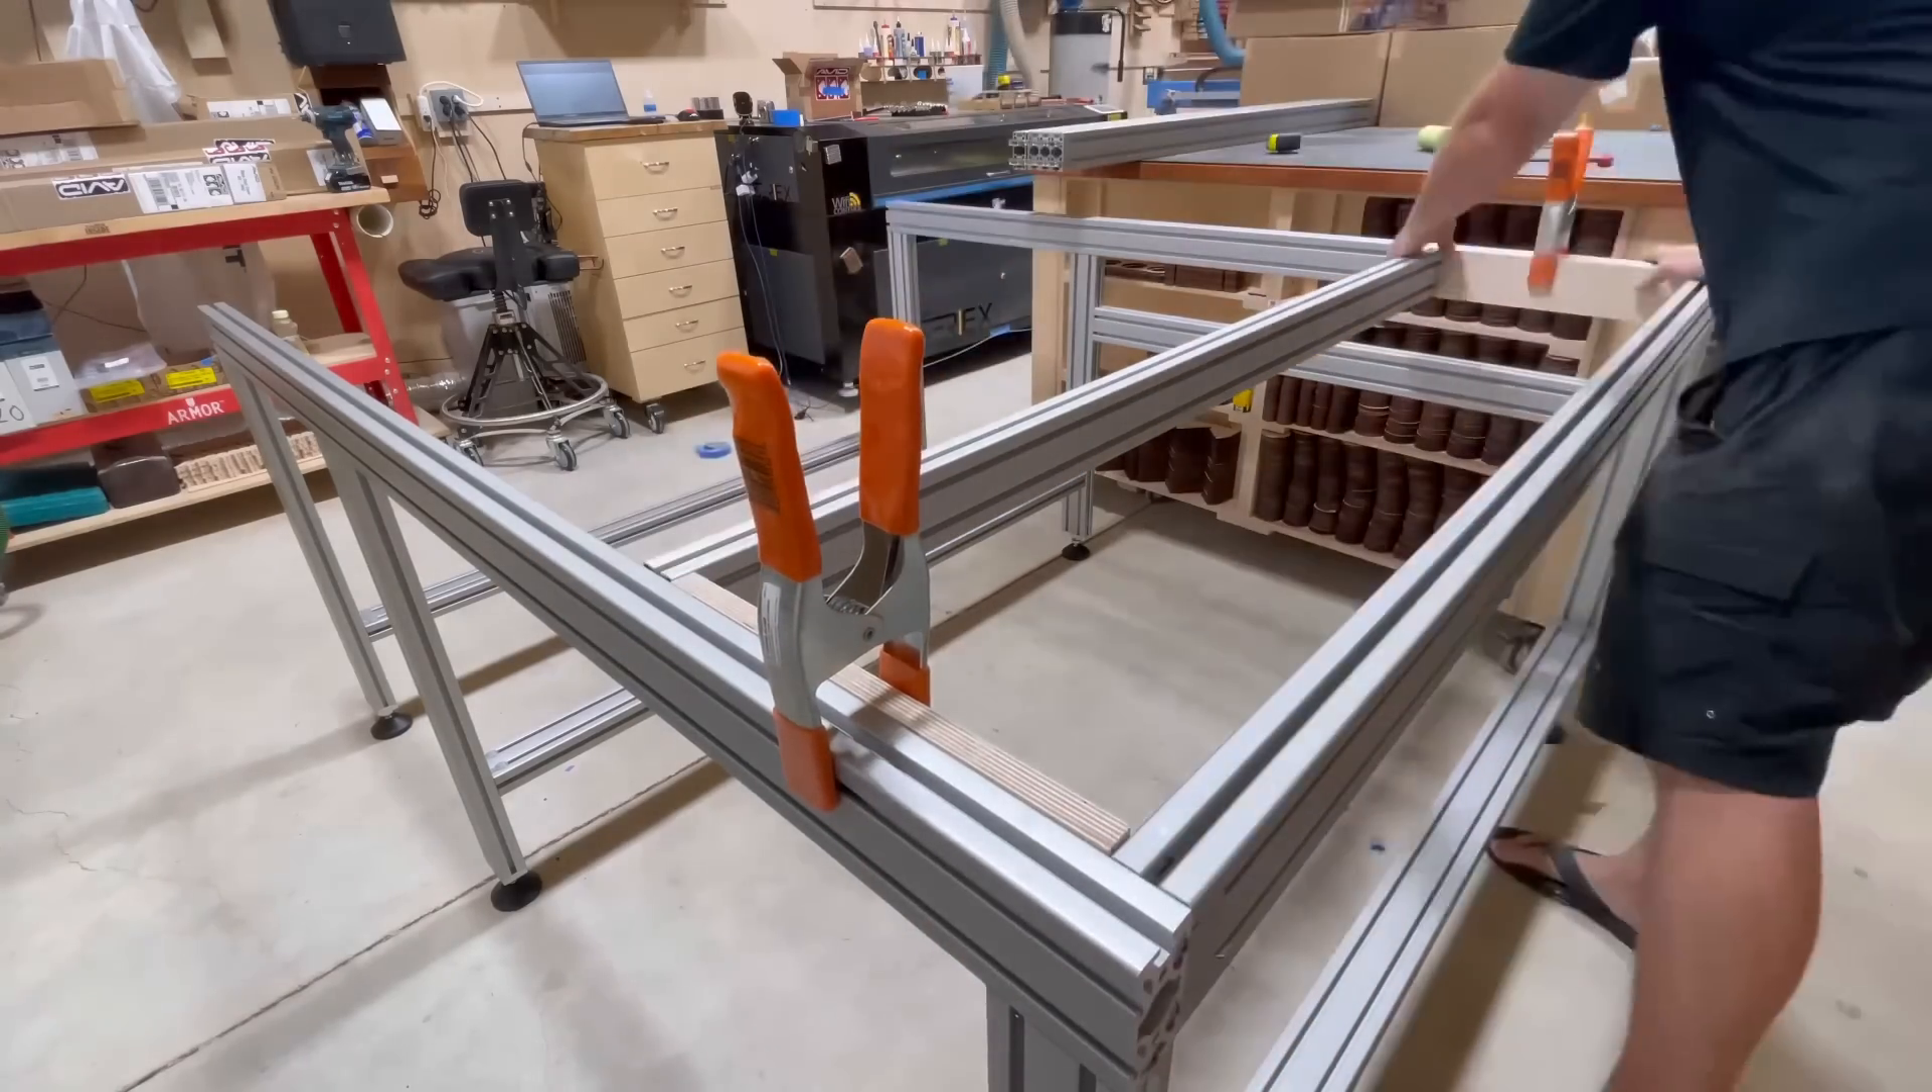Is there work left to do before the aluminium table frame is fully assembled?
Yes.